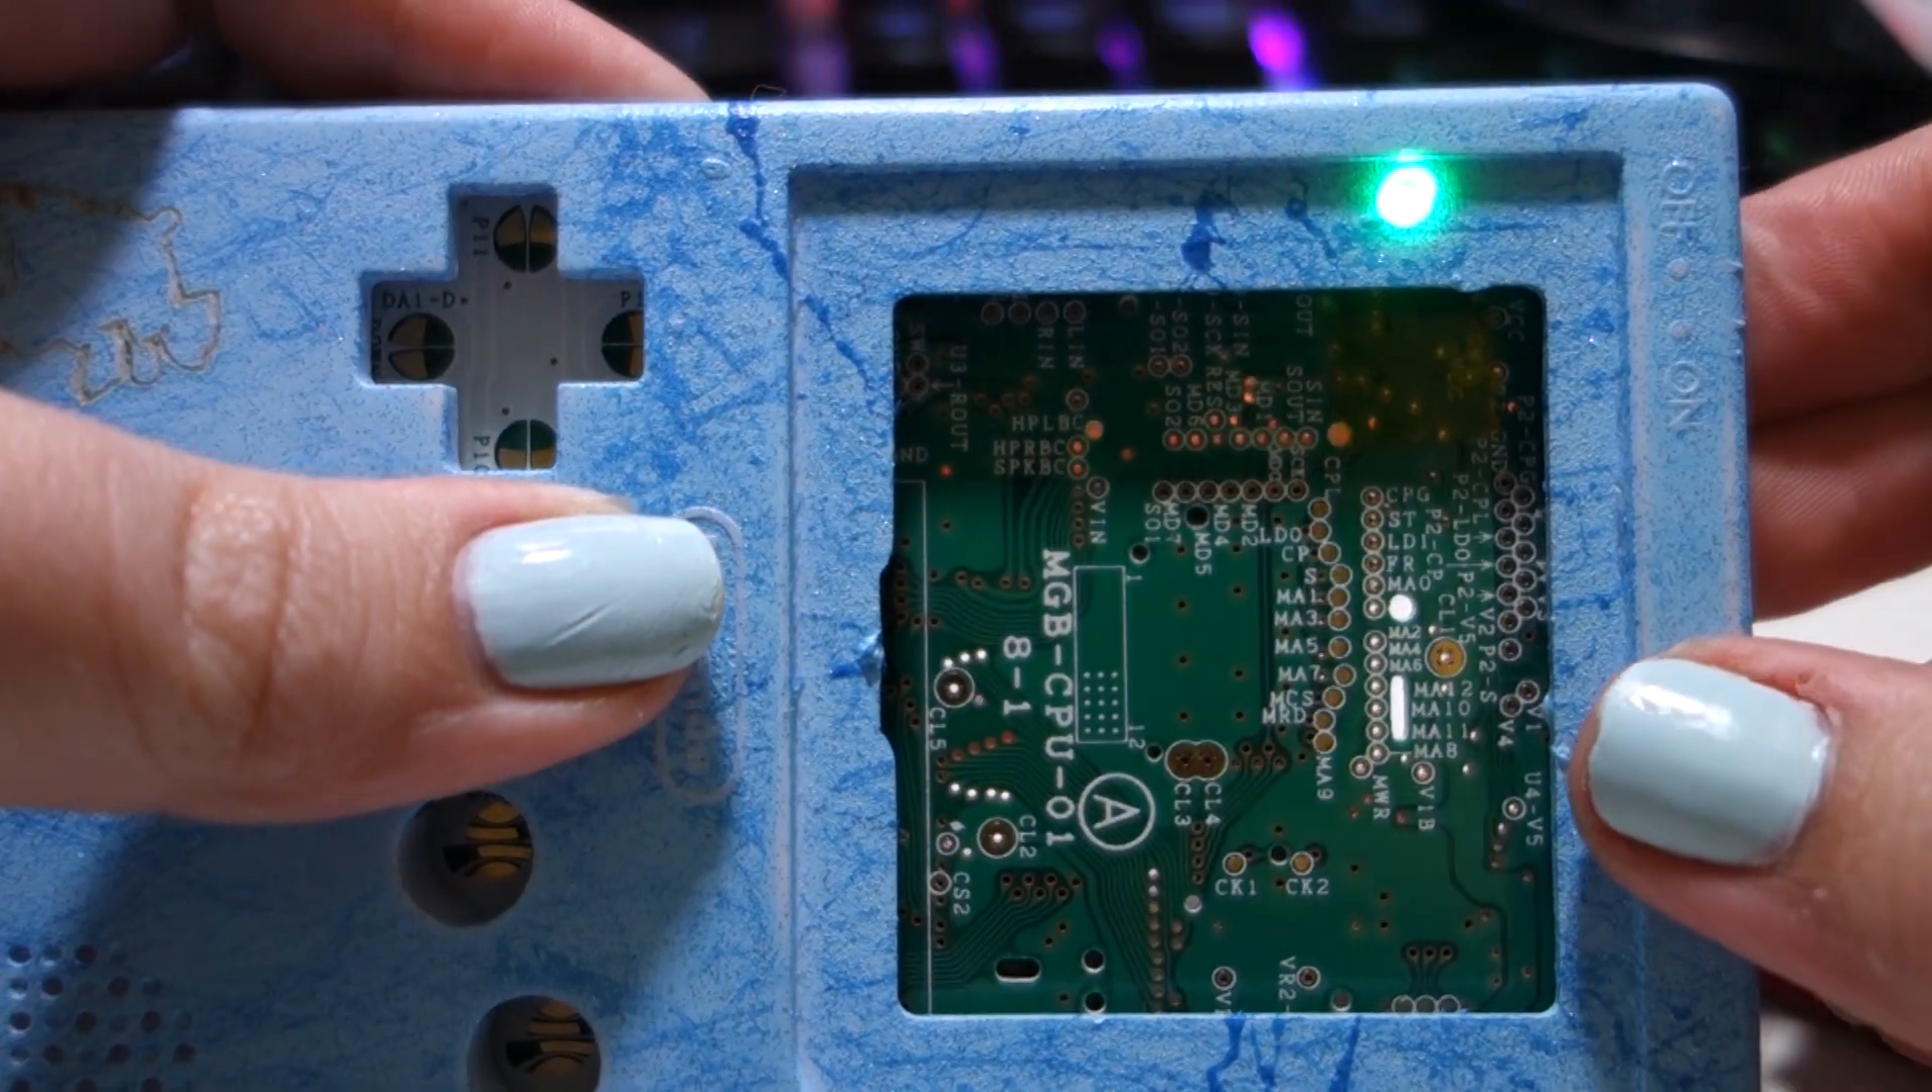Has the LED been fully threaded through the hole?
Yes.